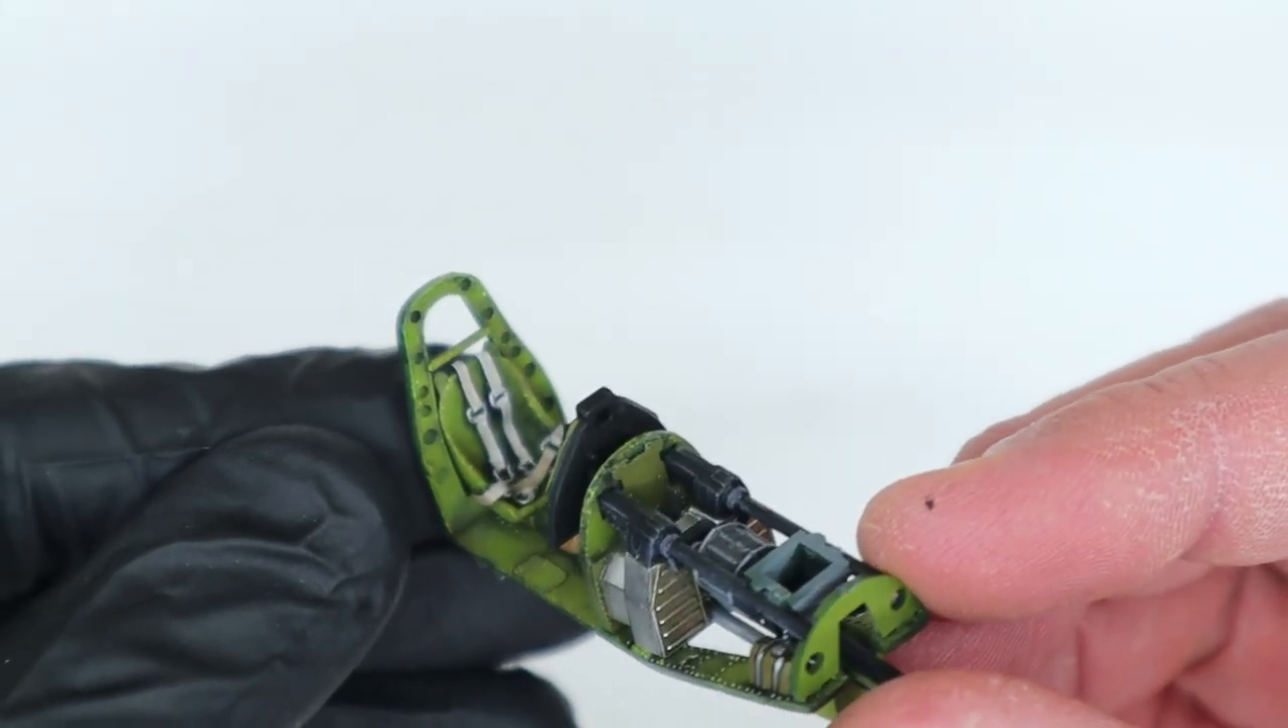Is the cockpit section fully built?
Yes.